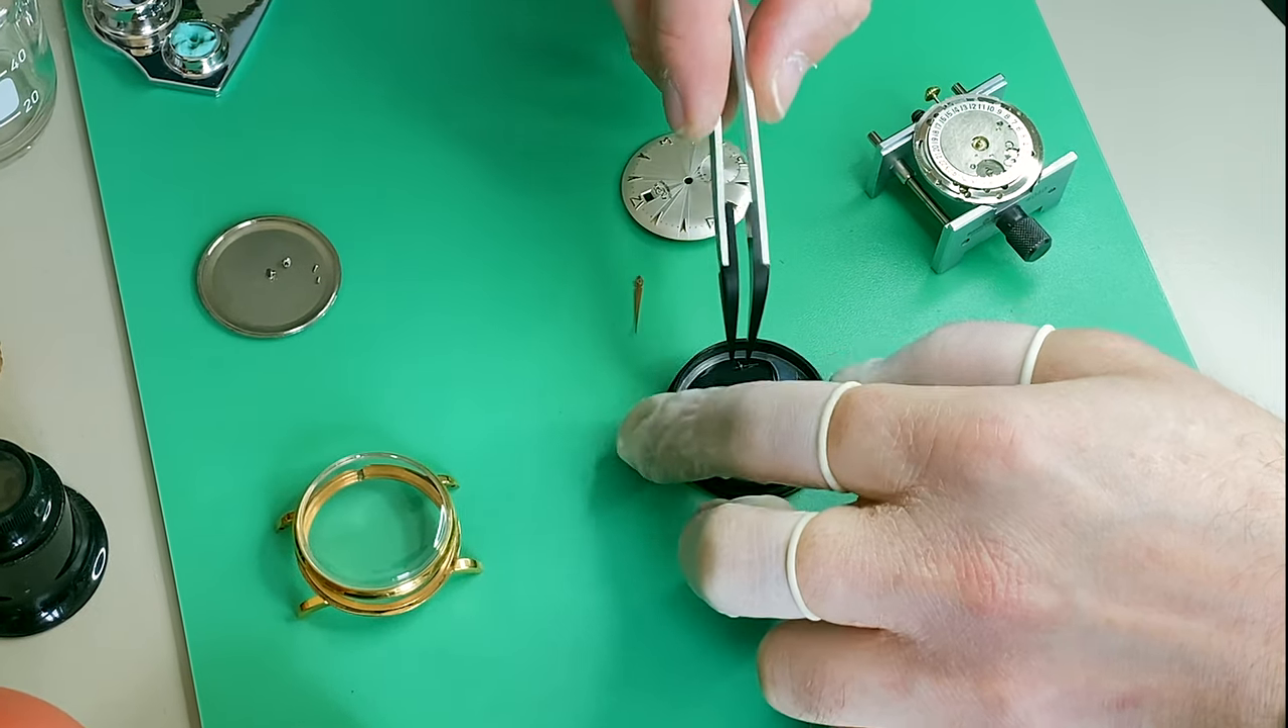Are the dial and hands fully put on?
No.